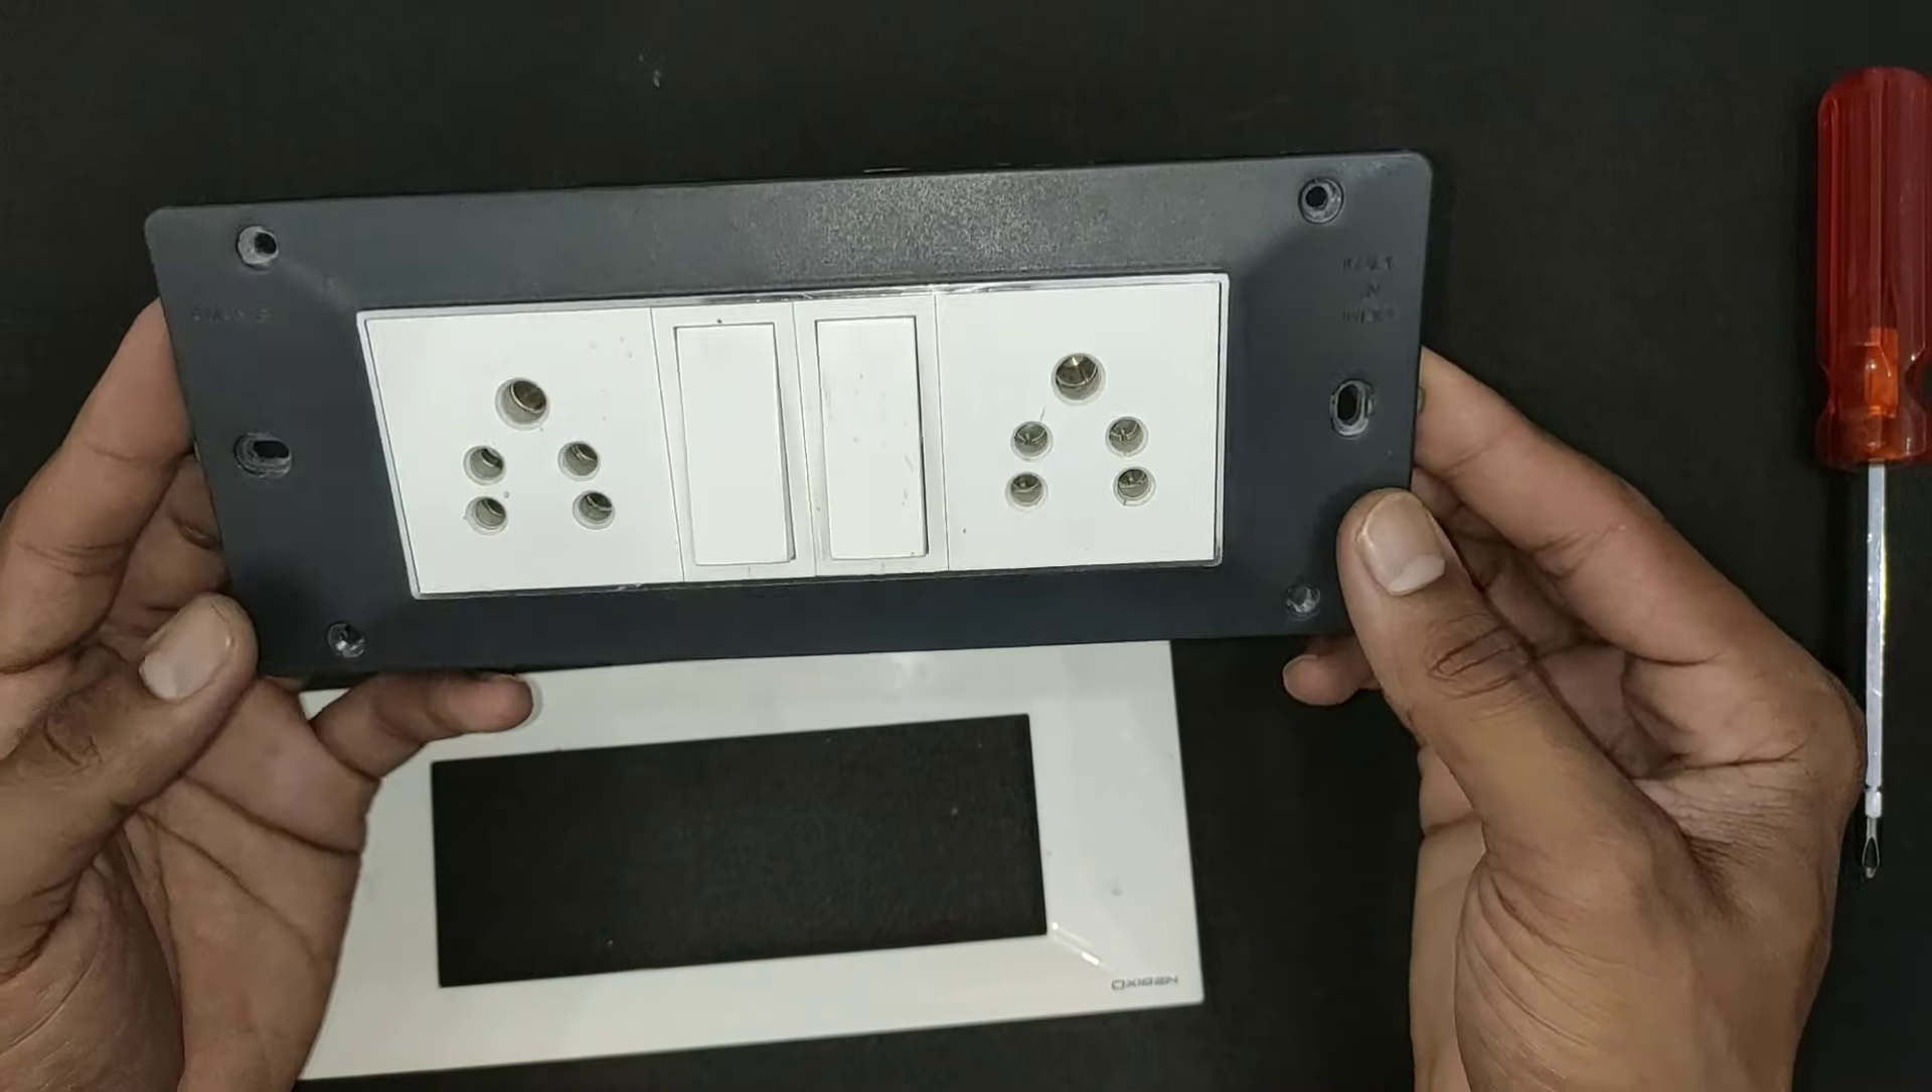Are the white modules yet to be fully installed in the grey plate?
No.